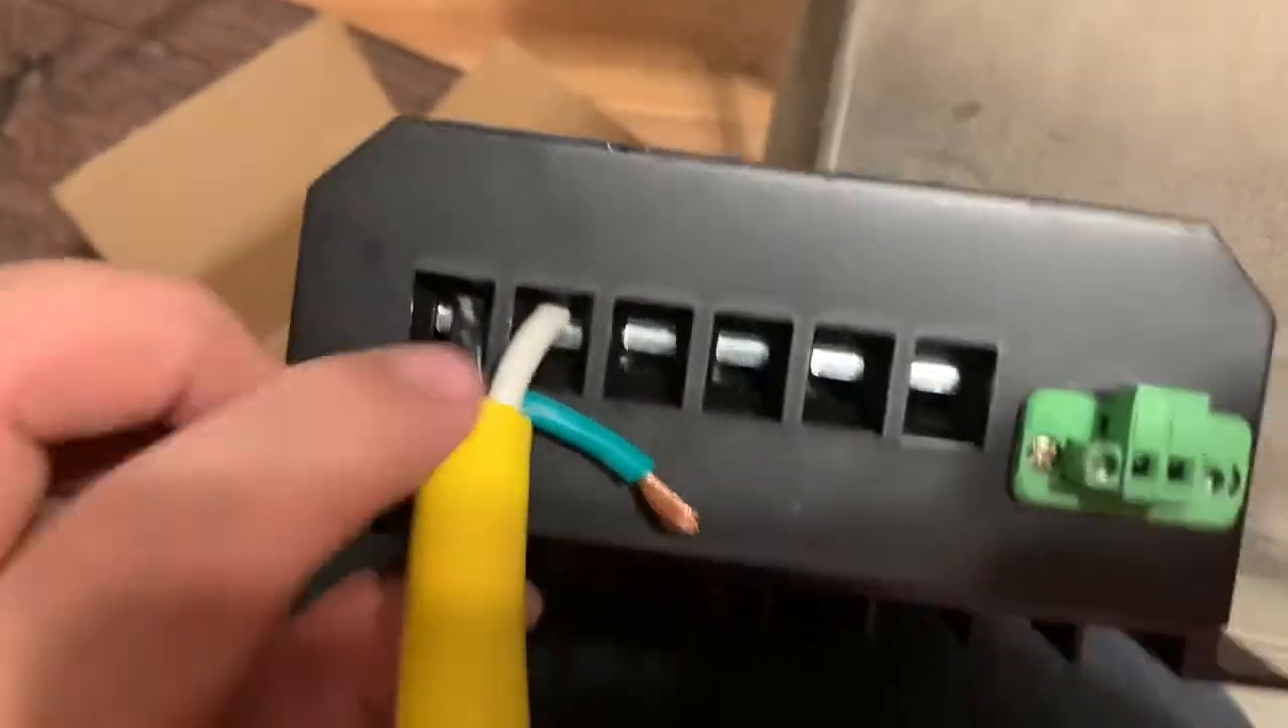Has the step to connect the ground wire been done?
No.